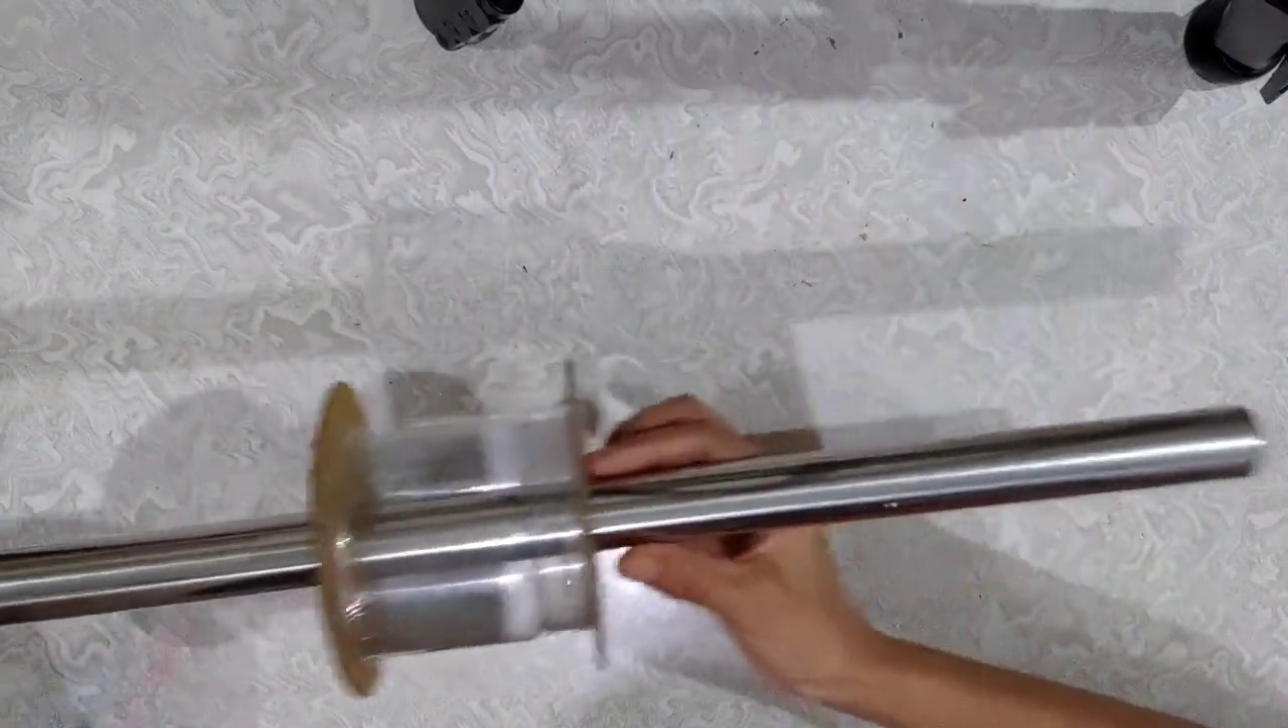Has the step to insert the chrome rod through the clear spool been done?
Yes.